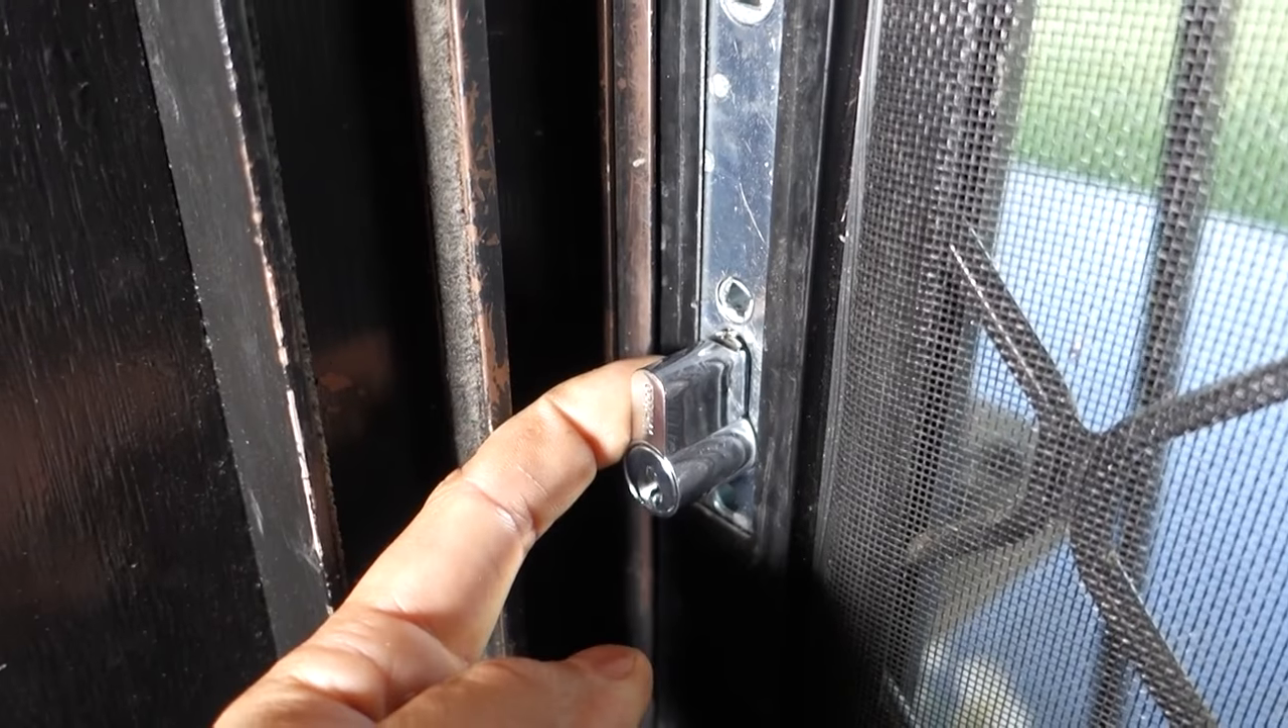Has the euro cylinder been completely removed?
No.